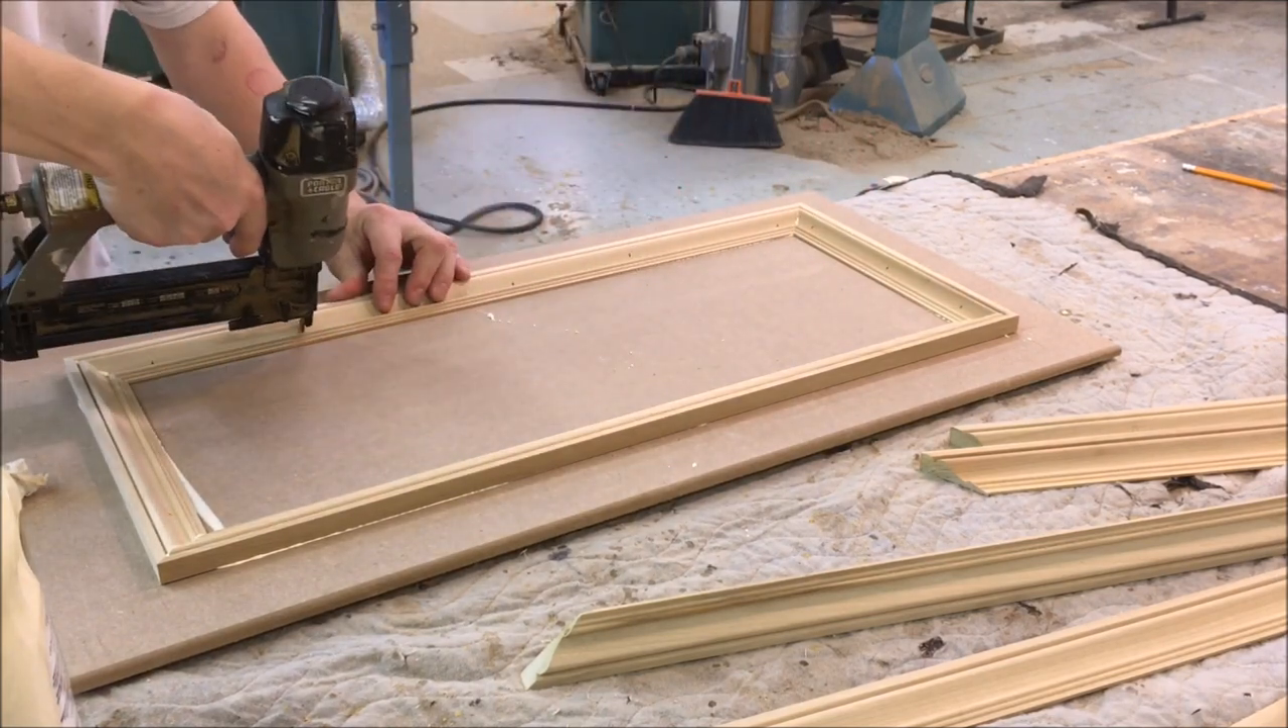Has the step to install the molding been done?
No.